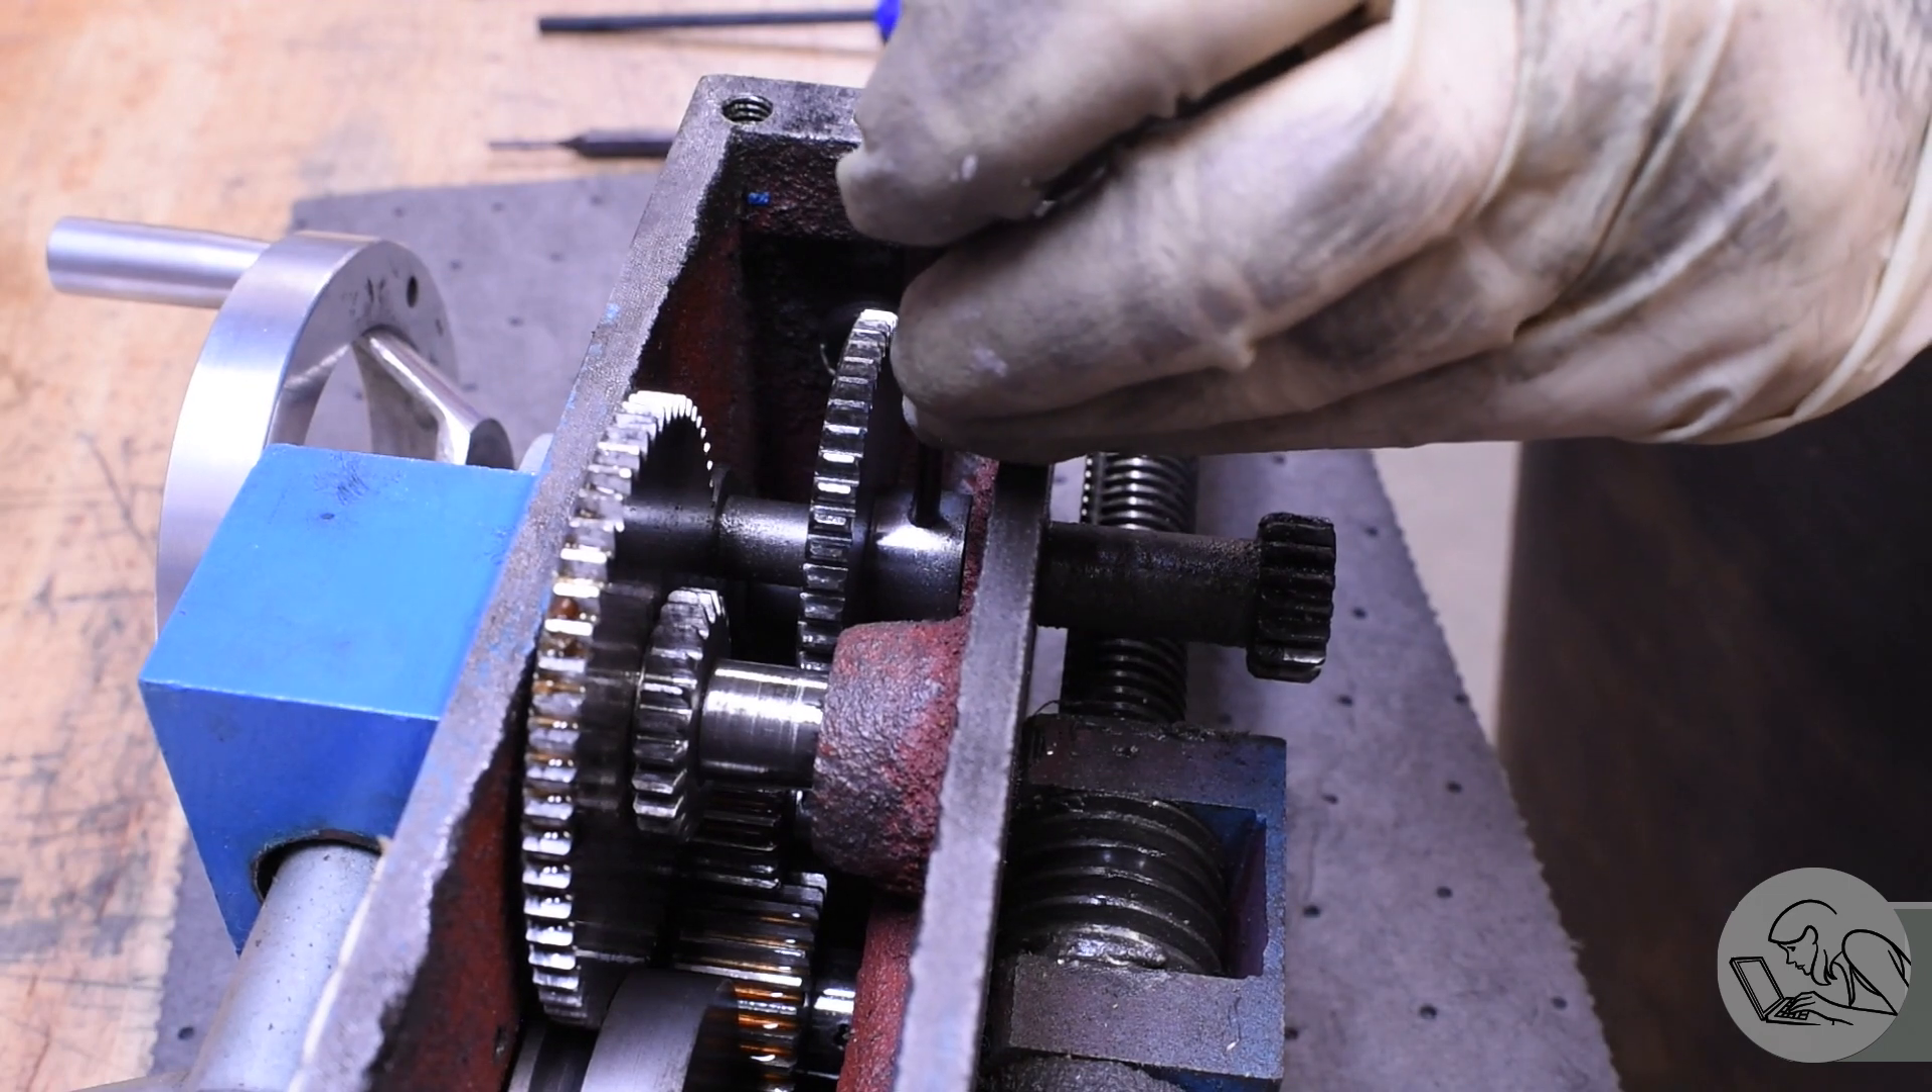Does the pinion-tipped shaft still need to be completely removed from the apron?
Yes.